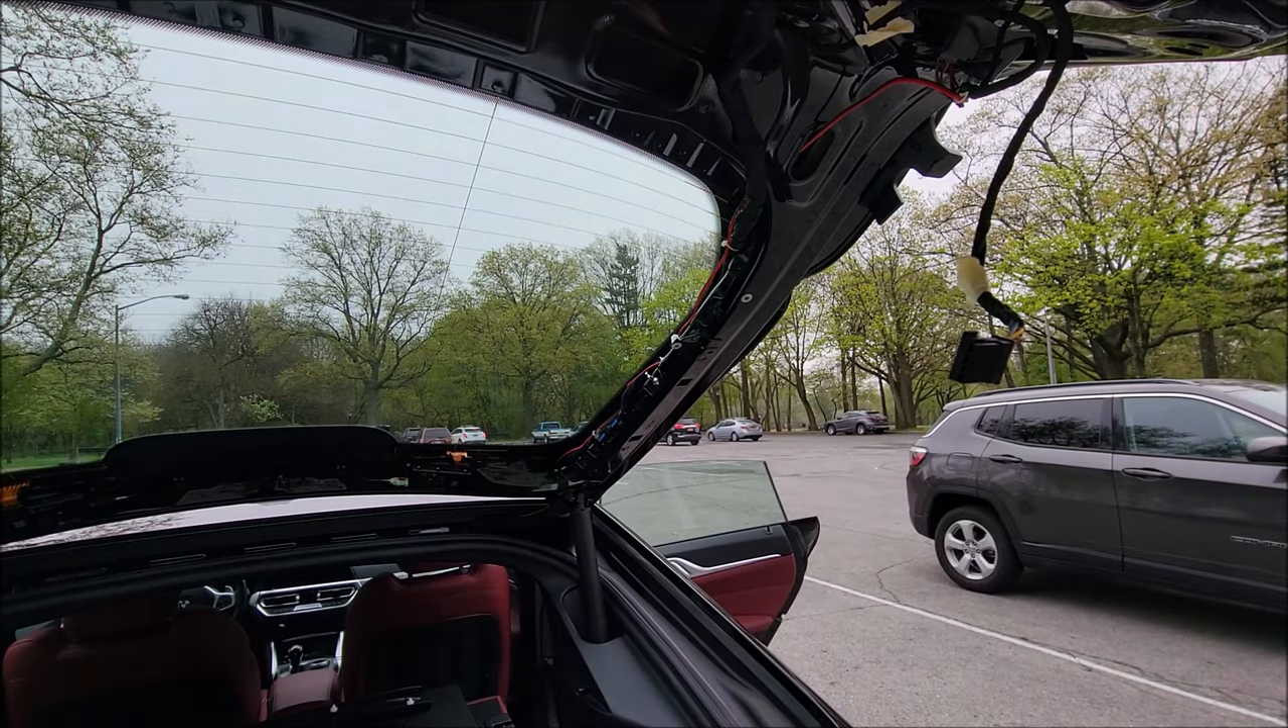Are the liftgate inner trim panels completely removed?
Yes.